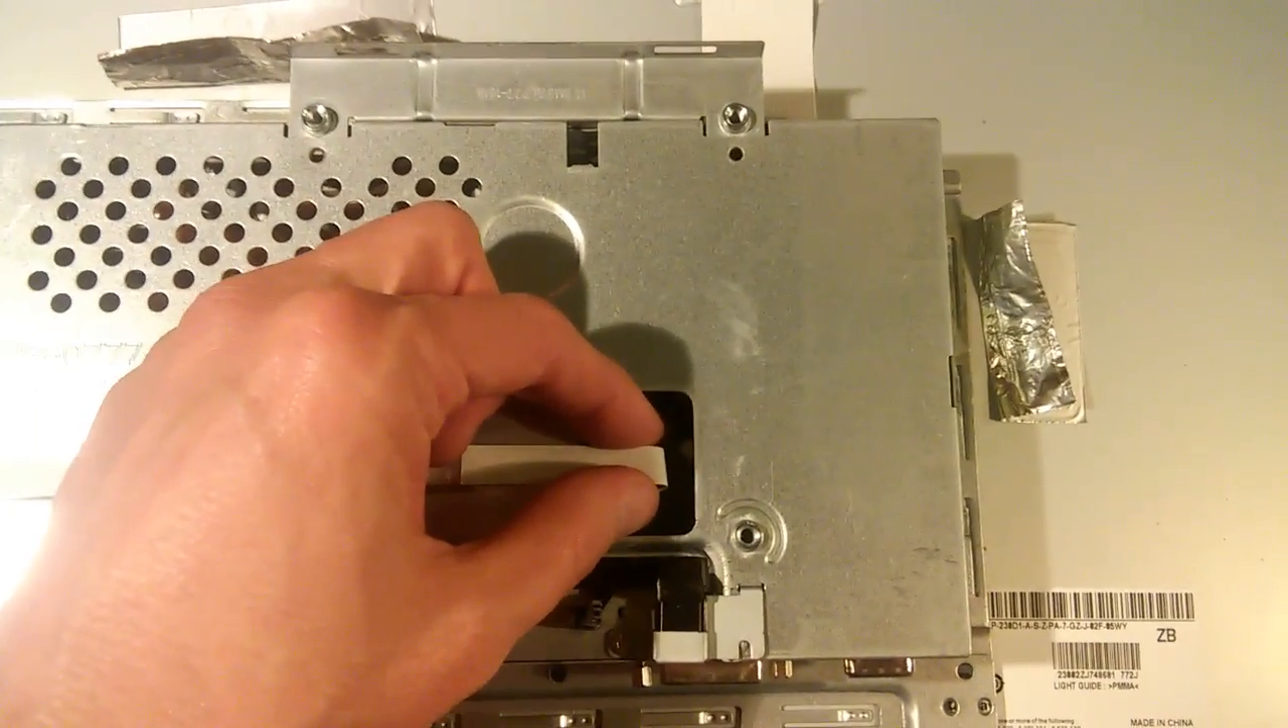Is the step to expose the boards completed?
No.